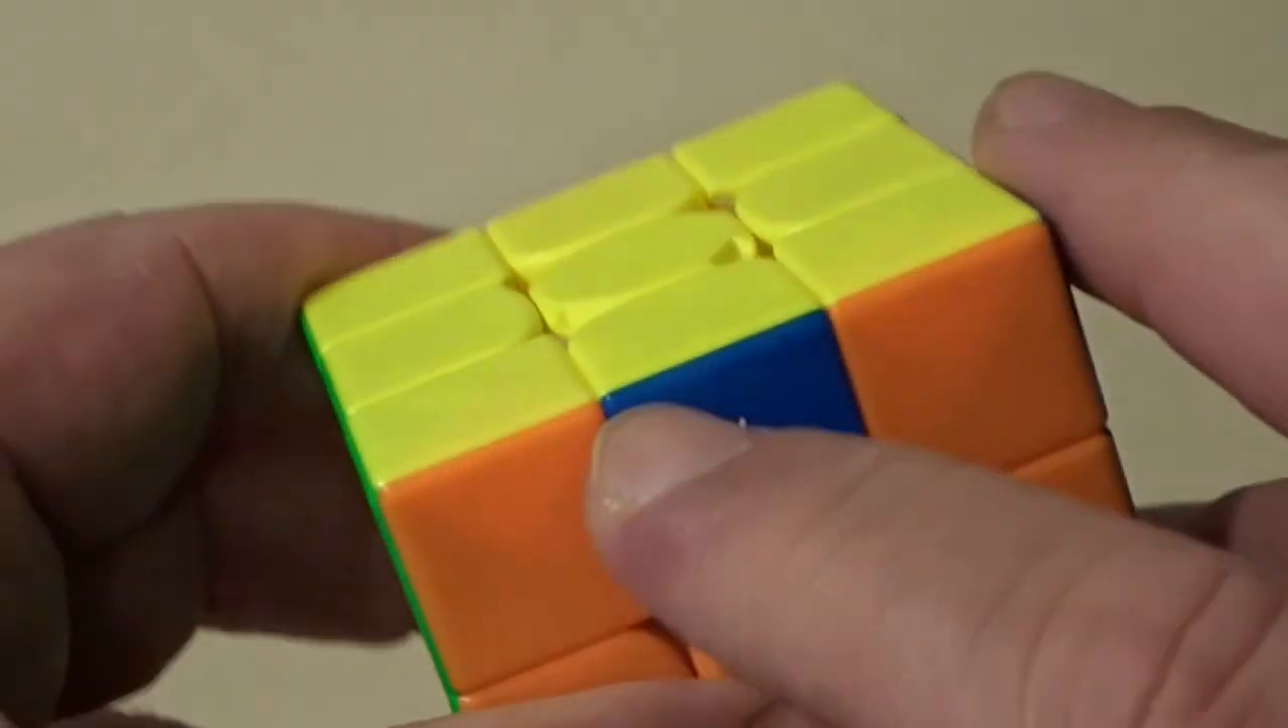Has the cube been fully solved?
No.